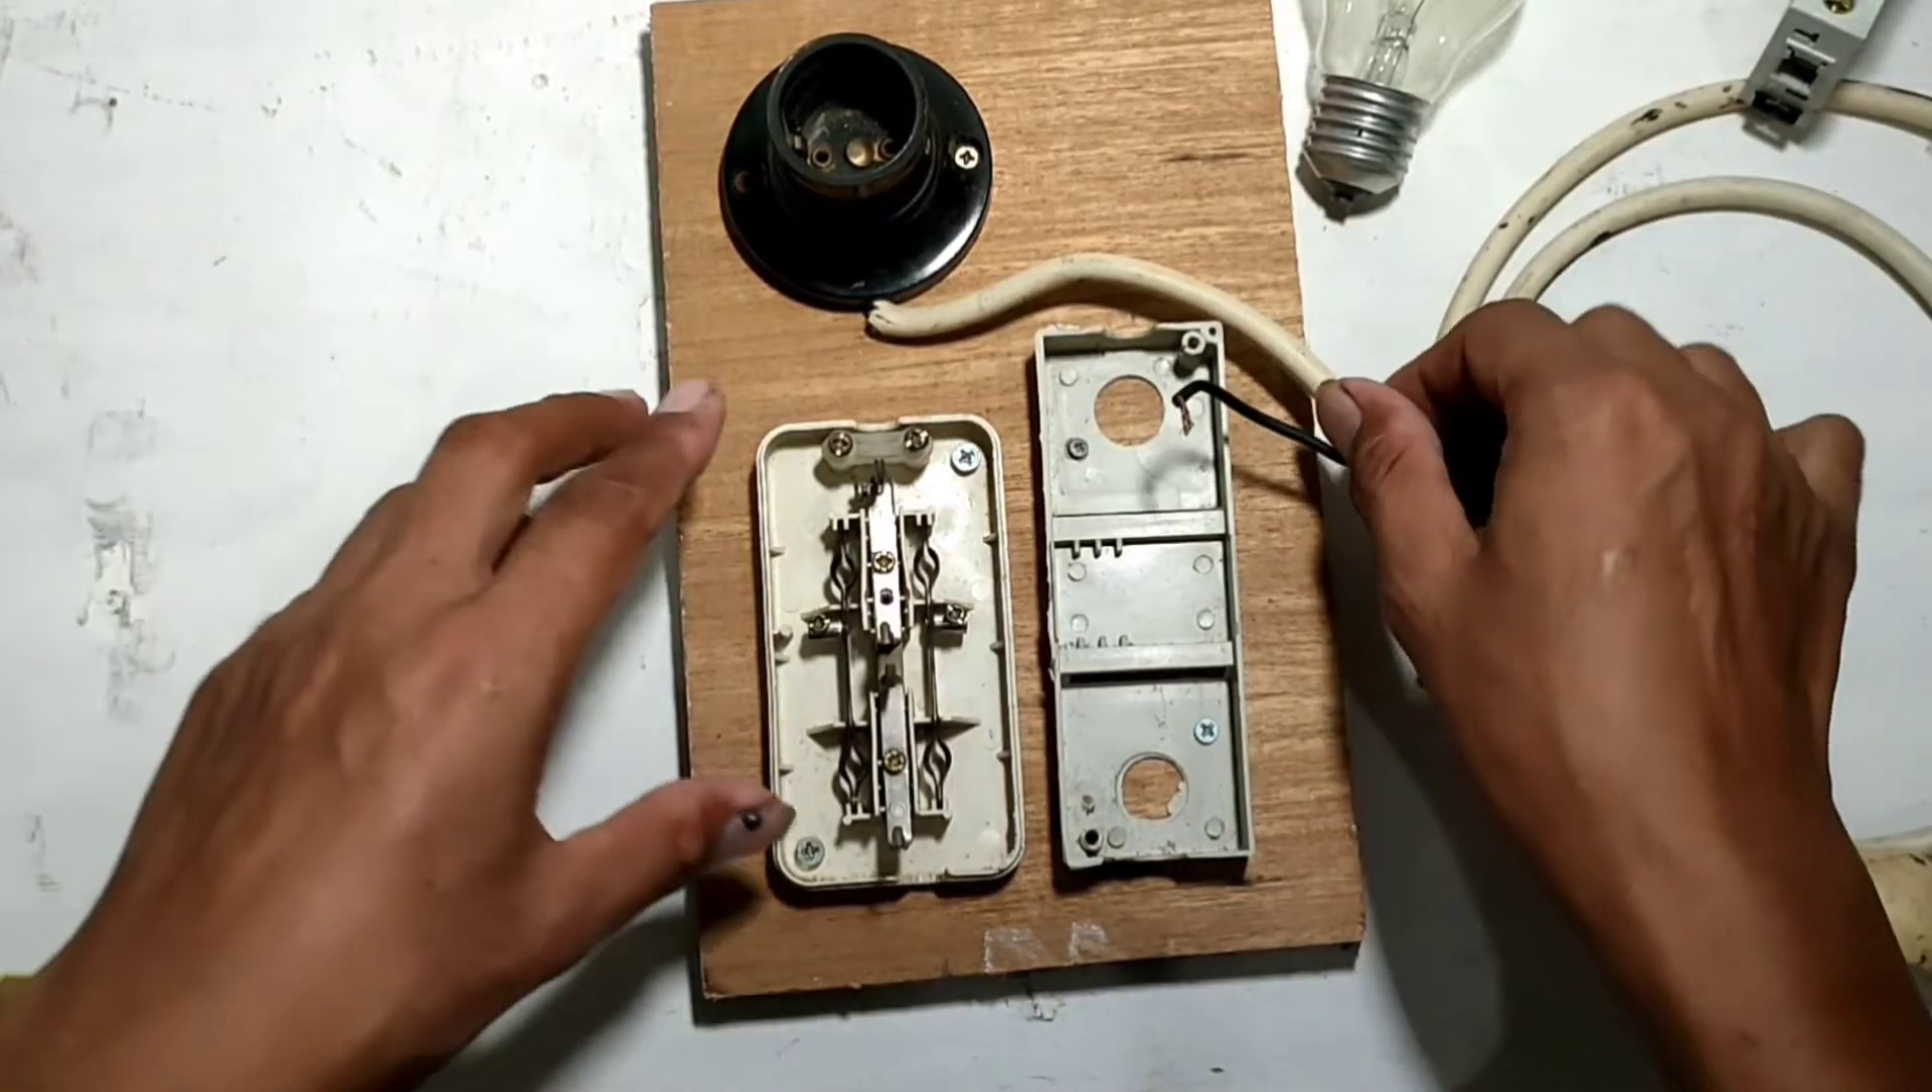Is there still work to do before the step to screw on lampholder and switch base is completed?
No.